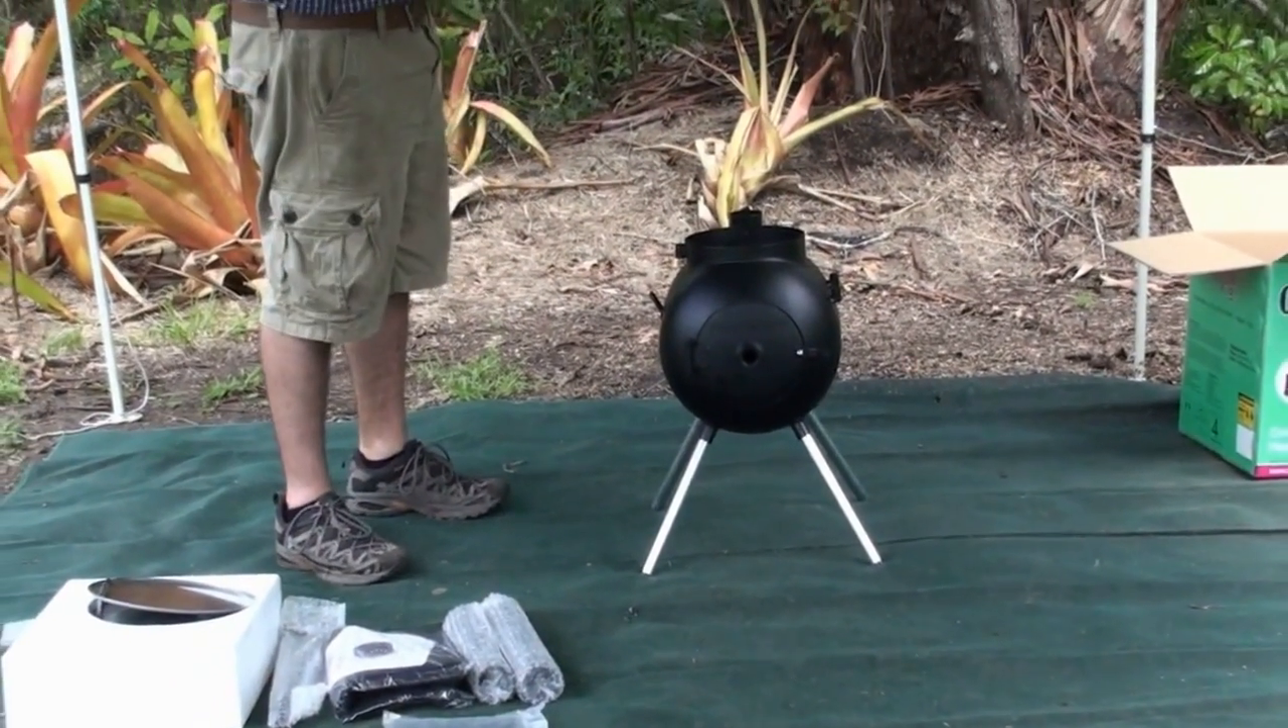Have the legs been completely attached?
Yes.